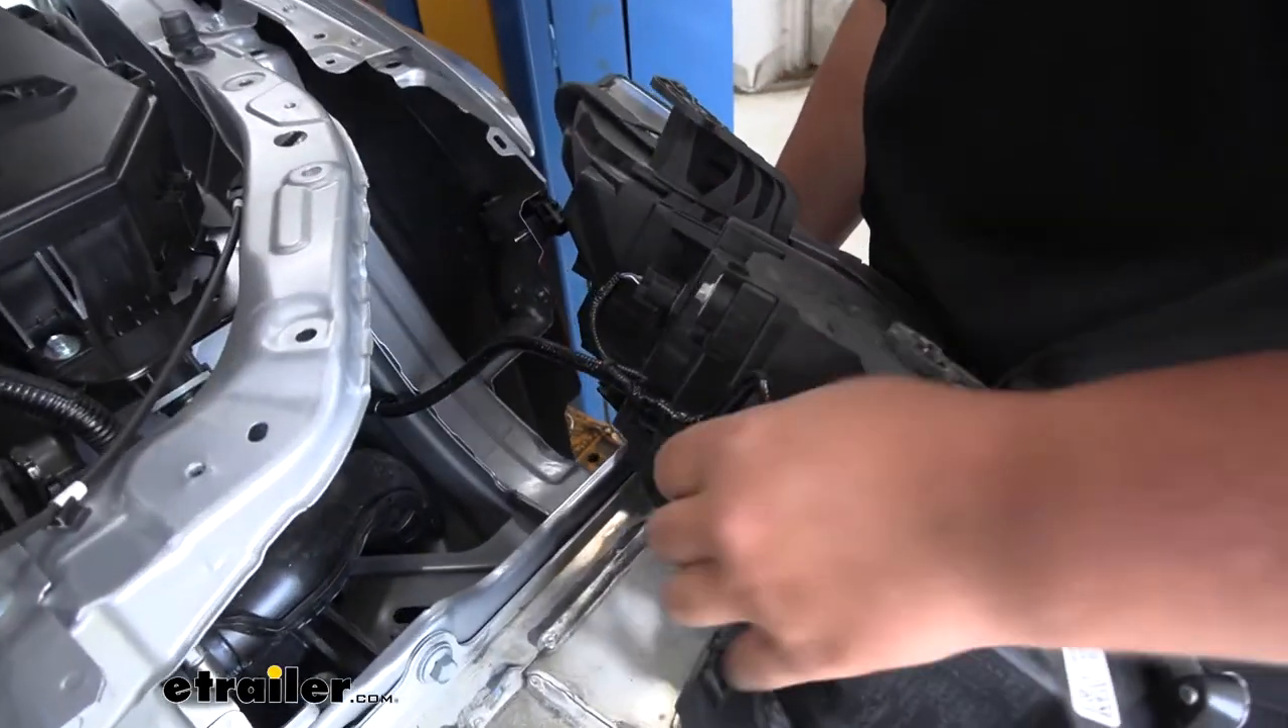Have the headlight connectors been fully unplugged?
No.